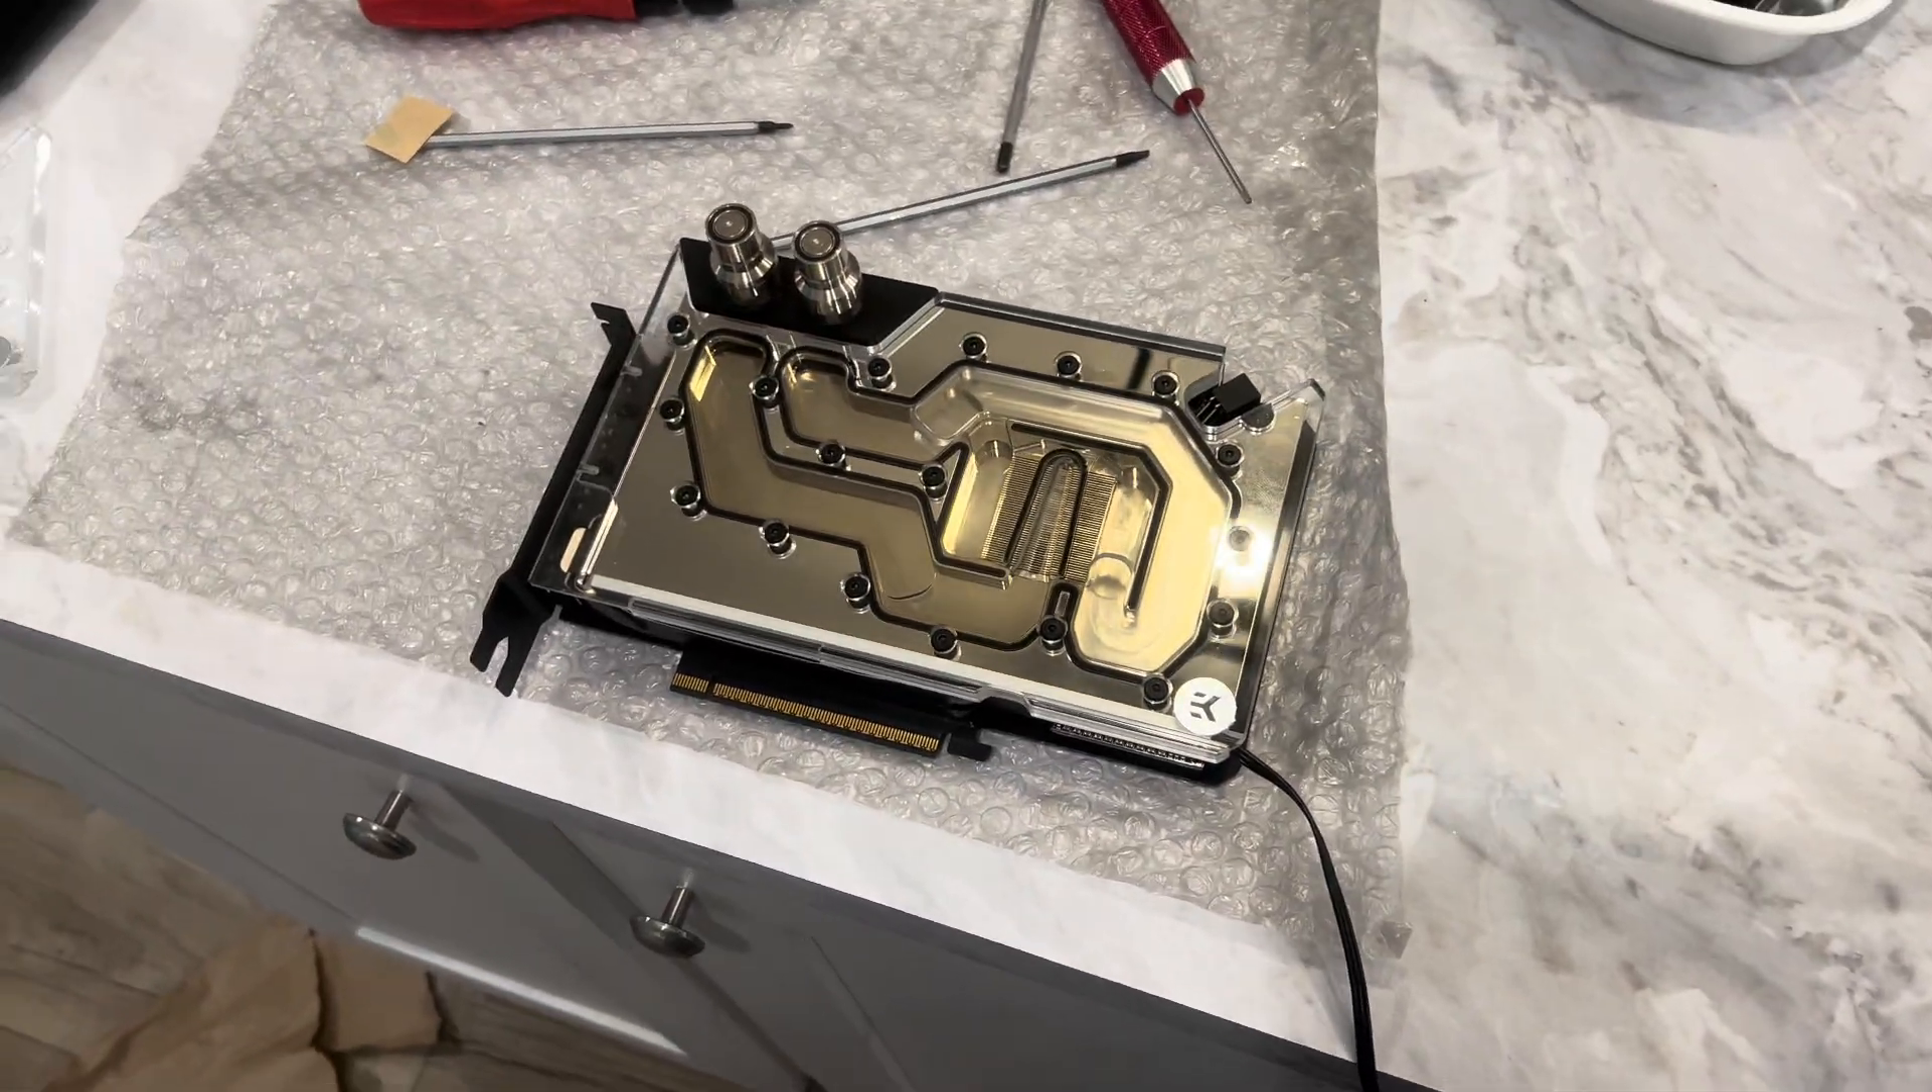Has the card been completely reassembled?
Yes.